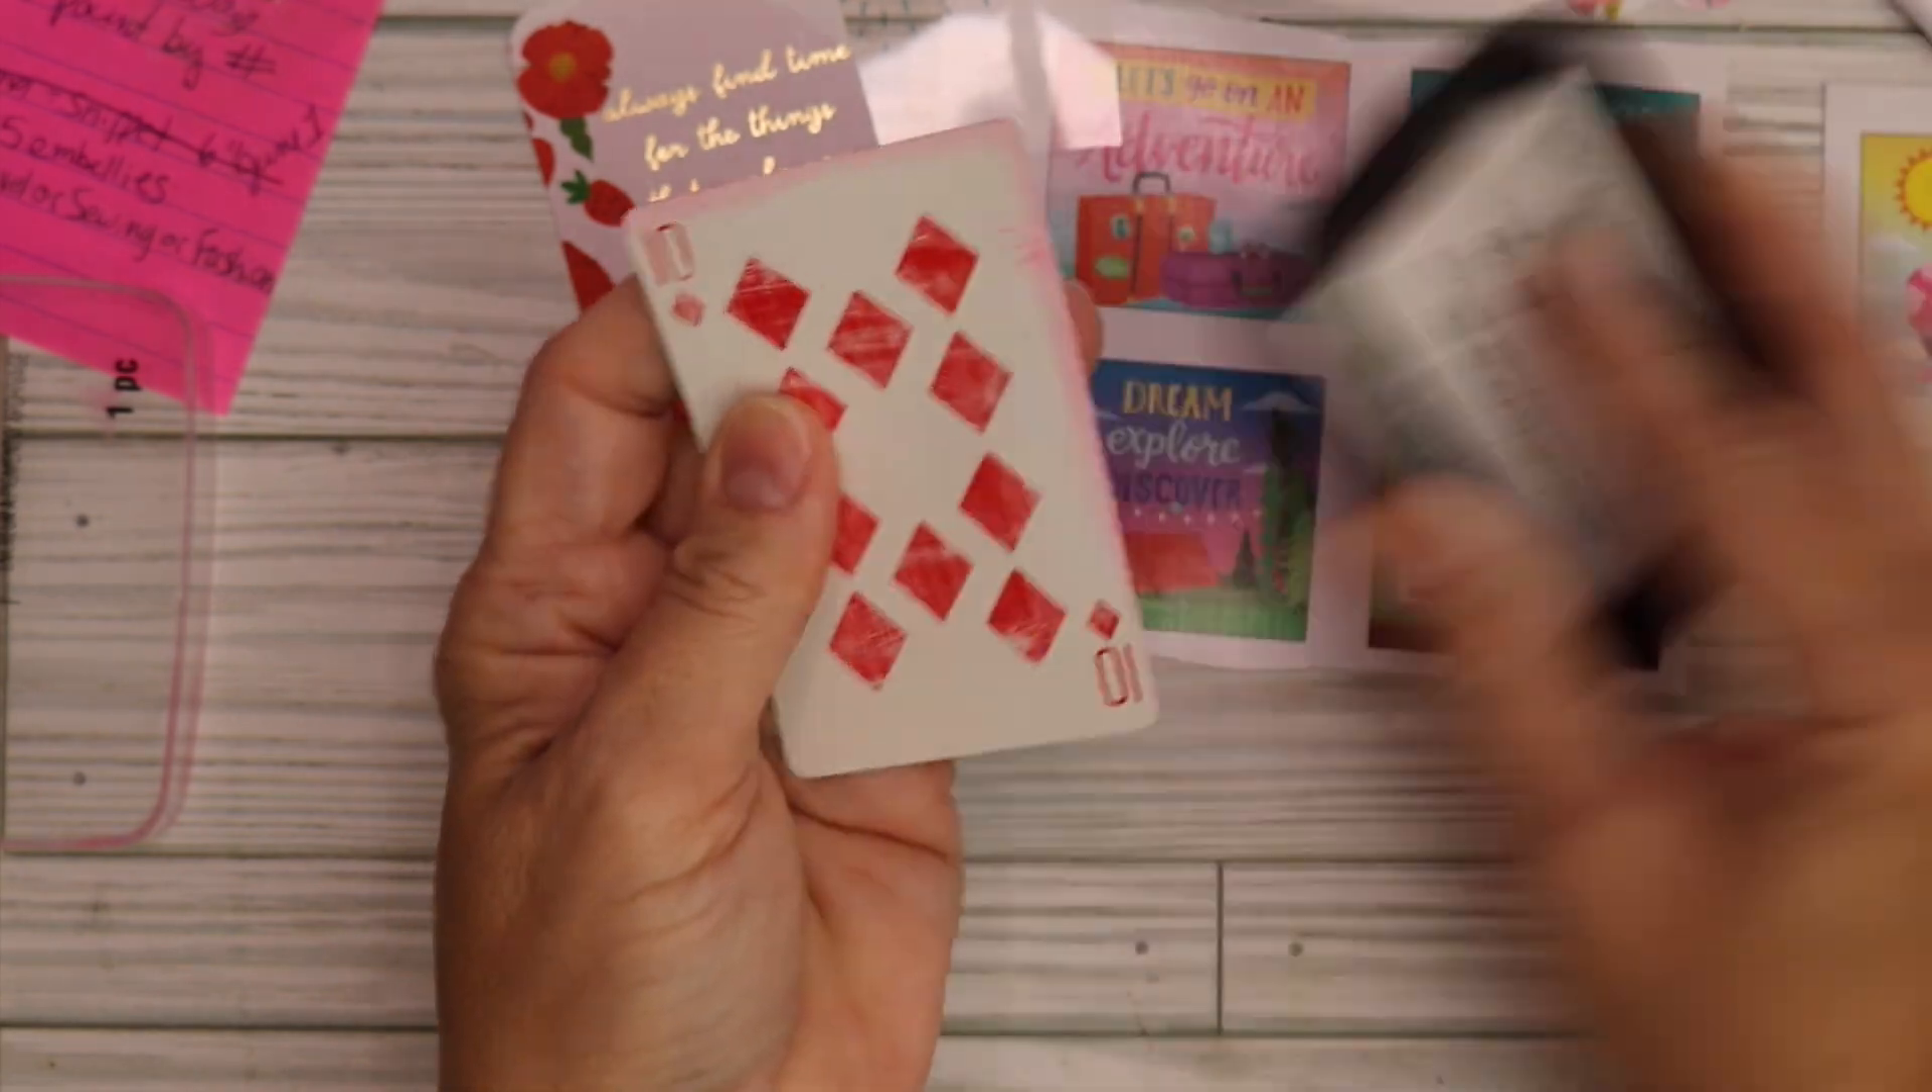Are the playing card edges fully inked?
No.